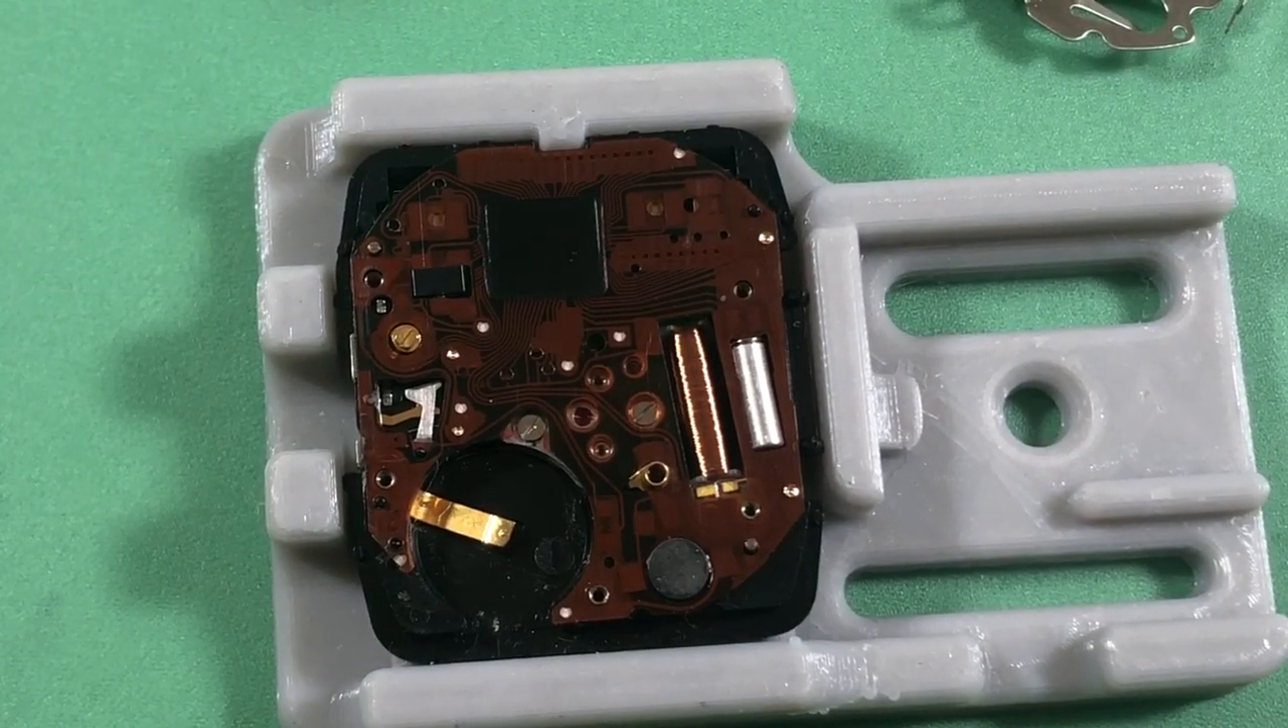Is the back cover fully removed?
Yes.